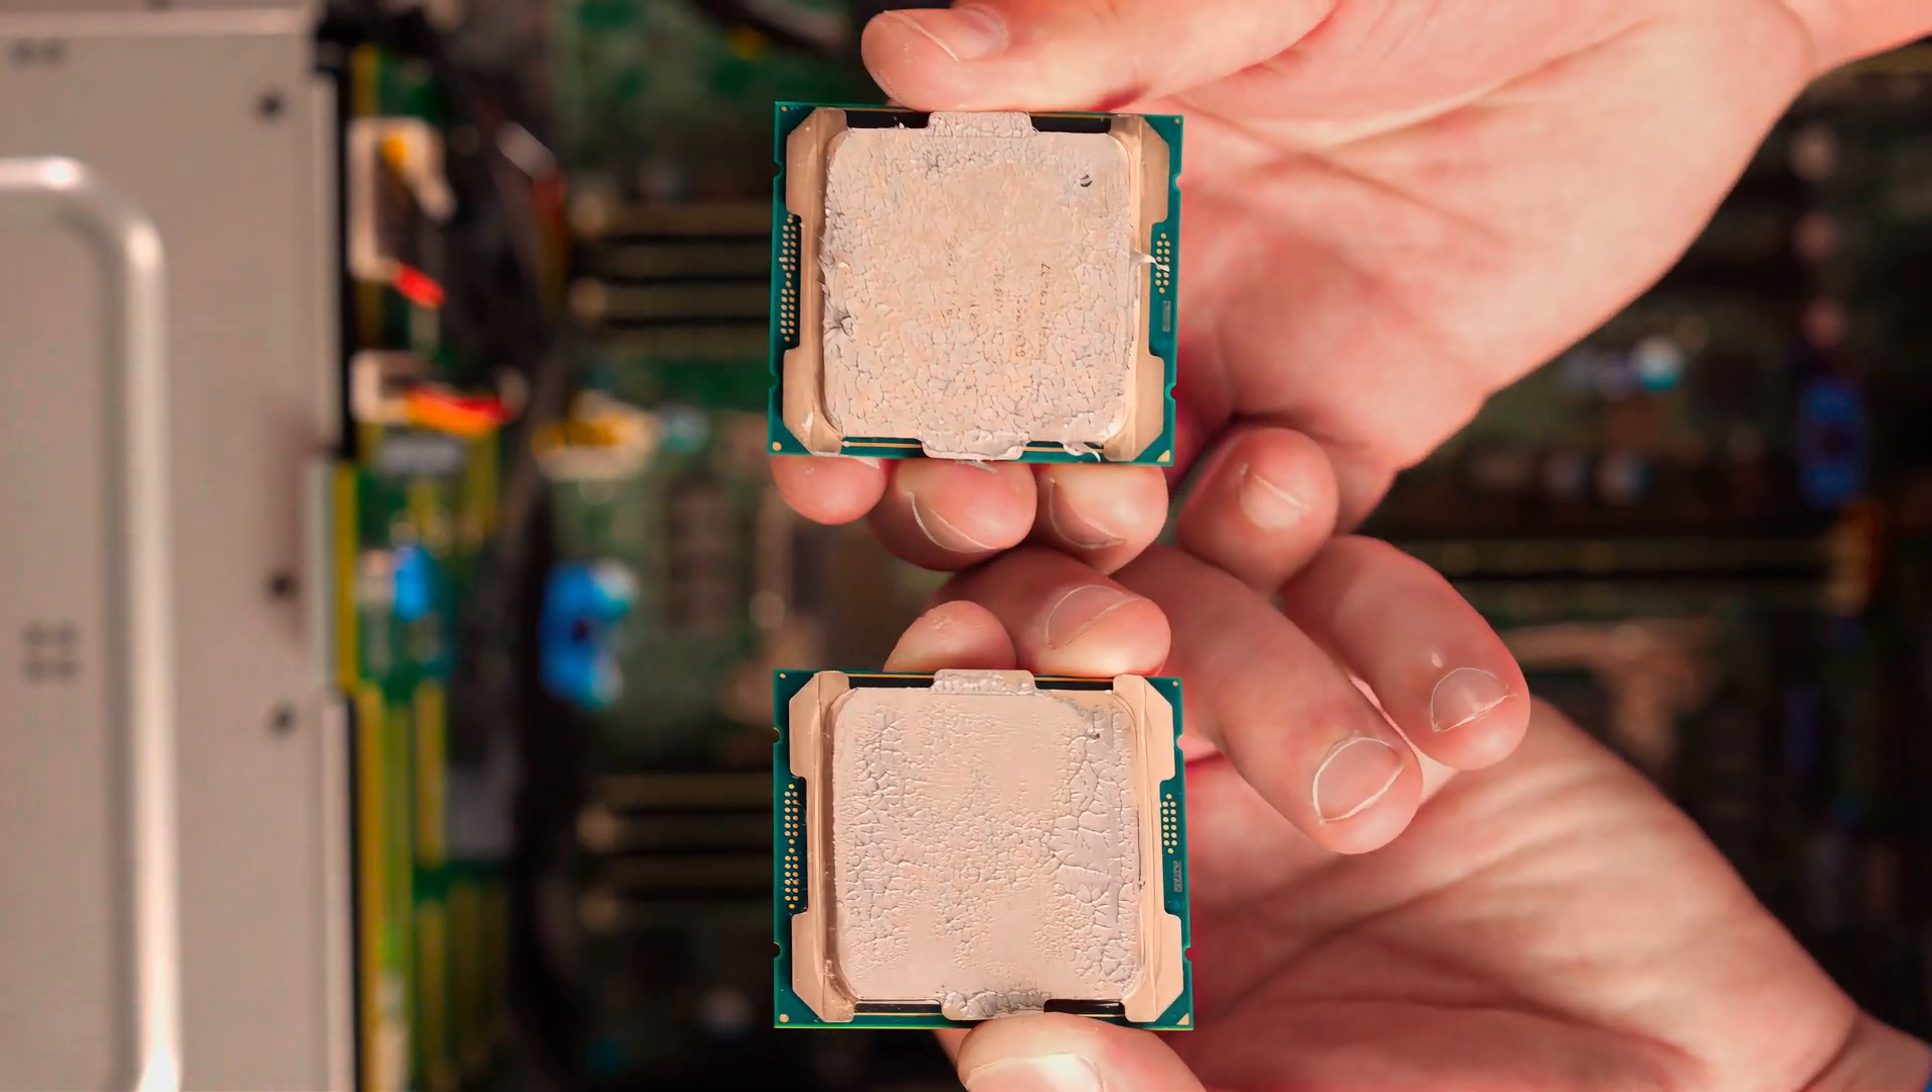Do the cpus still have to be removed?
No.